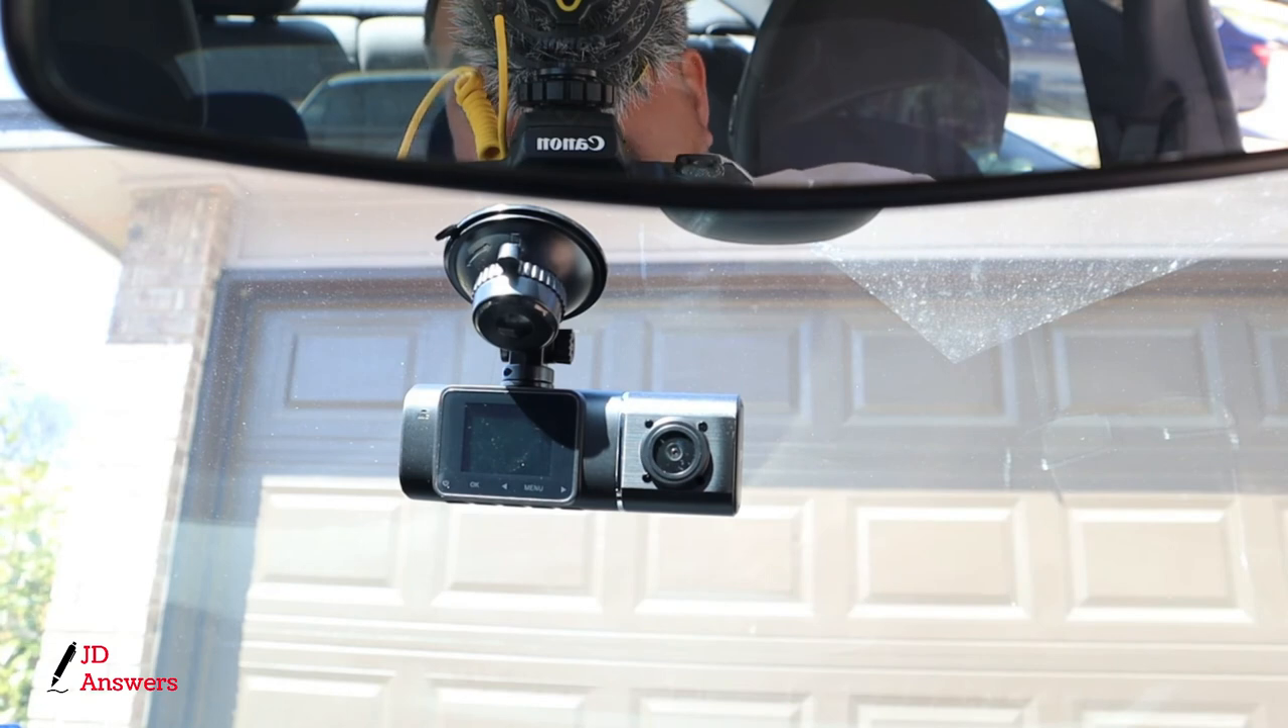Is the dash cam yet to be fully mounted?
No.